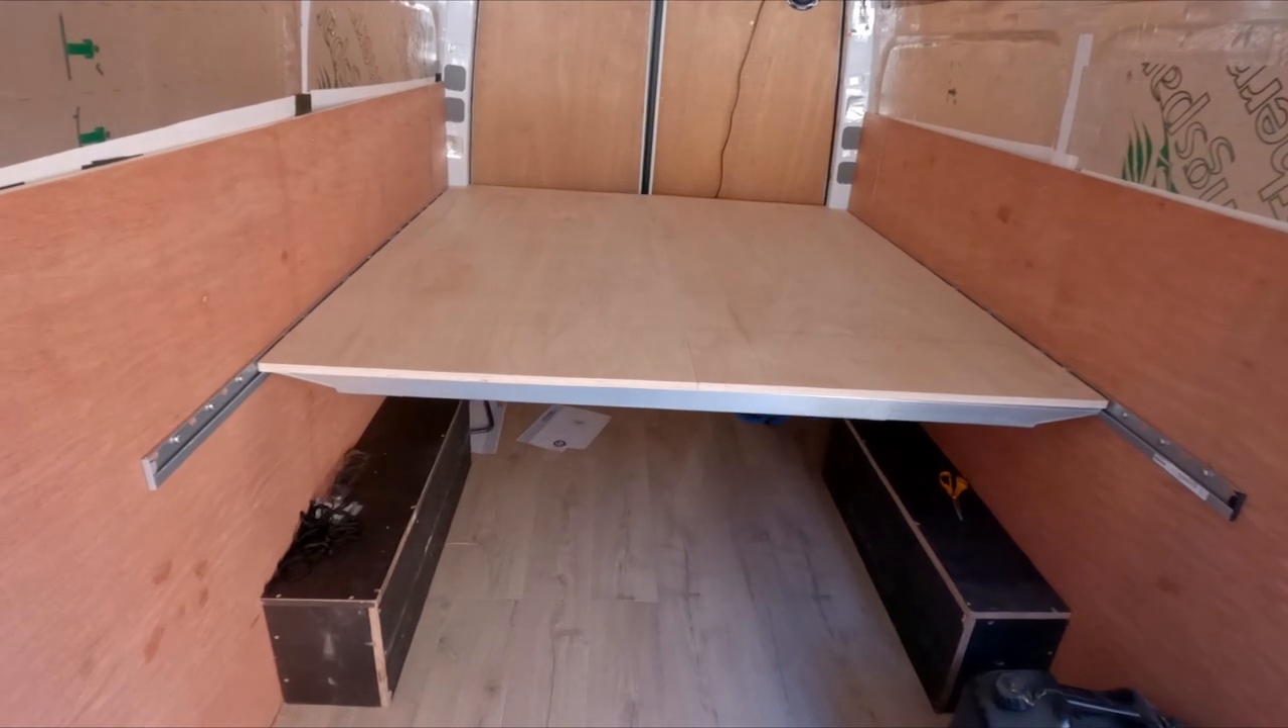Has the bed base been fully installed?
Yes.